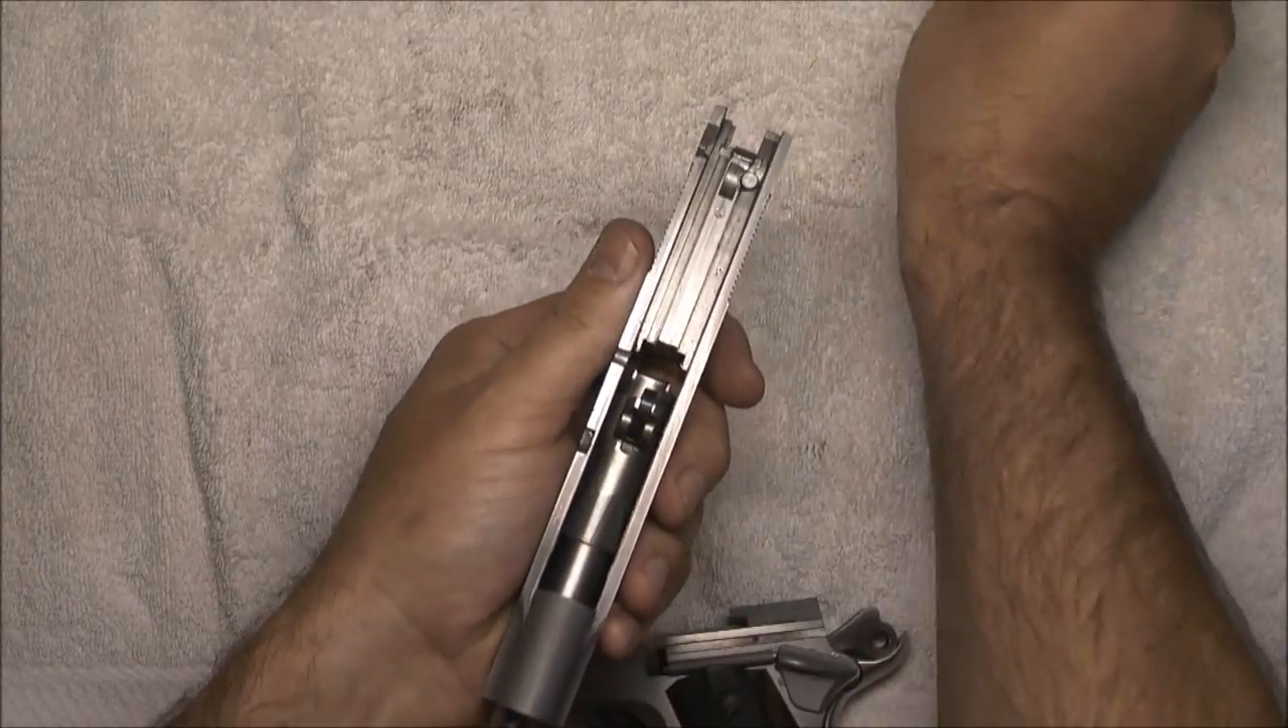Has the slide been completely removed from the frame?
Yes.